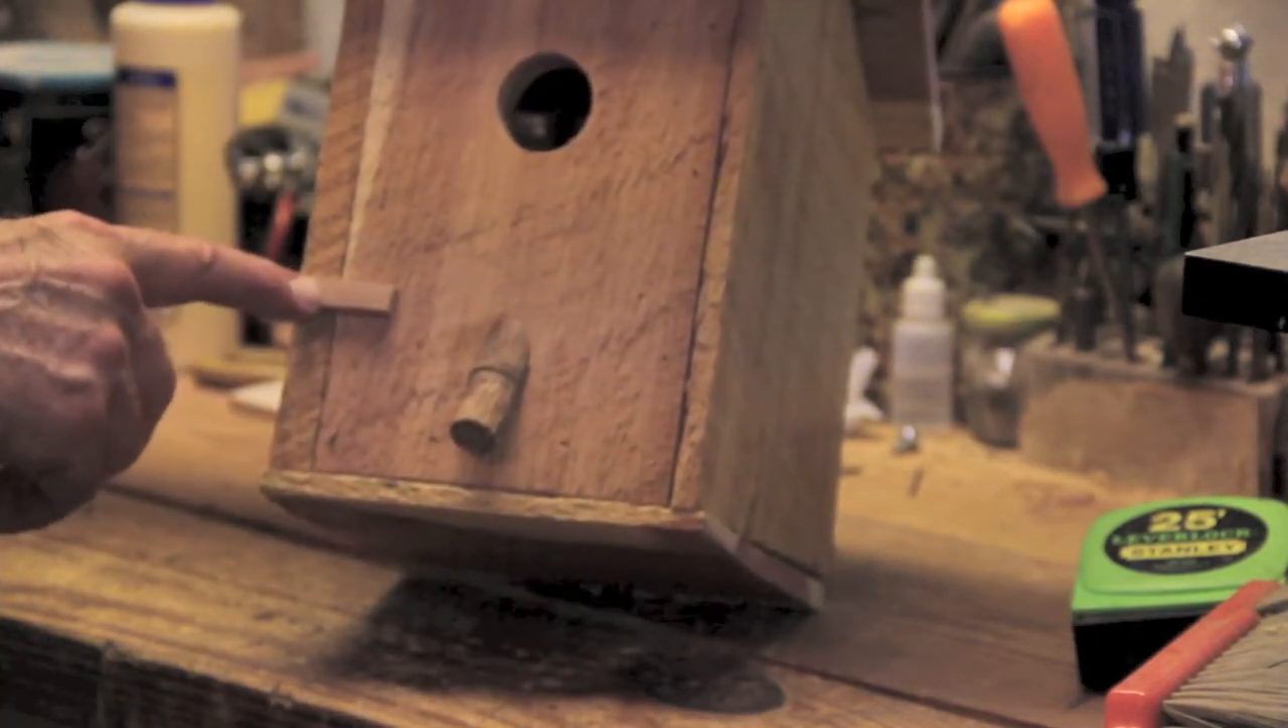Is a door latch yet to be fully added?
No.